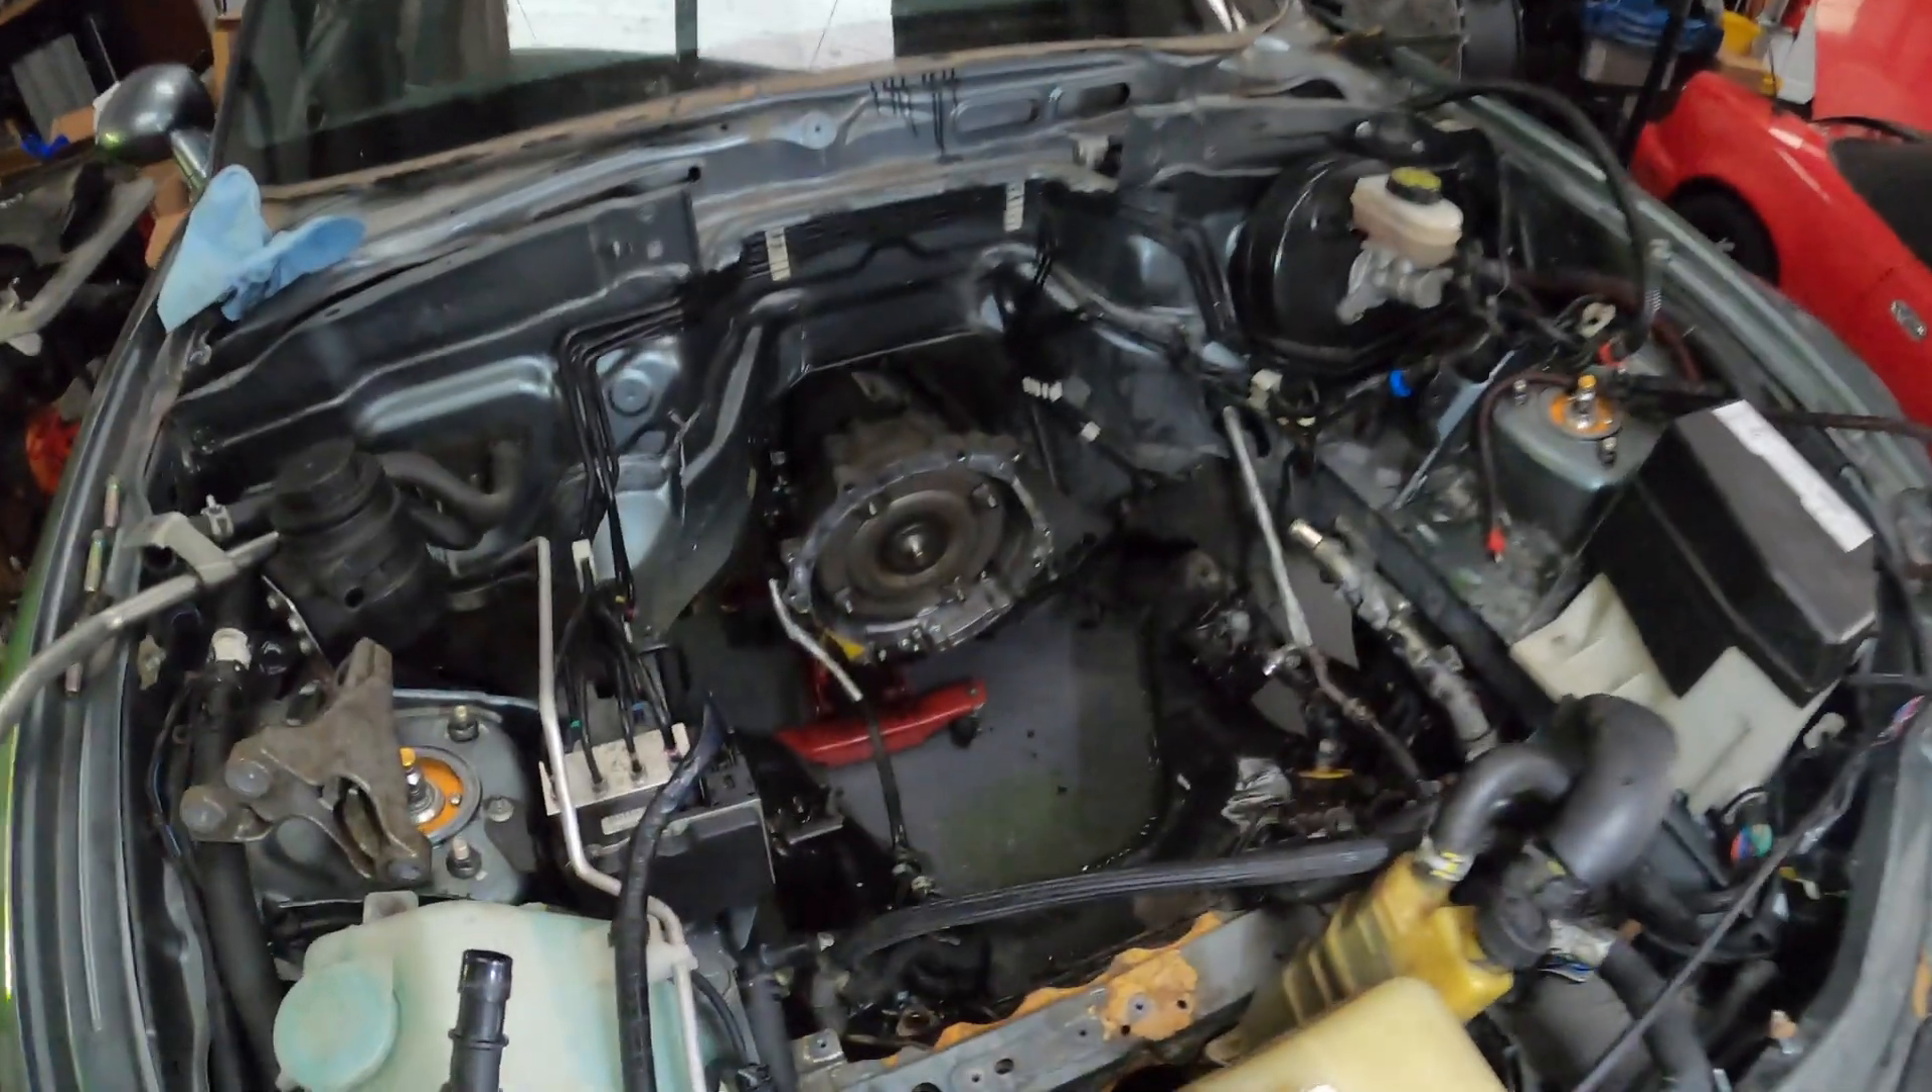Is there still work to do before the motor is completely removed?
No.